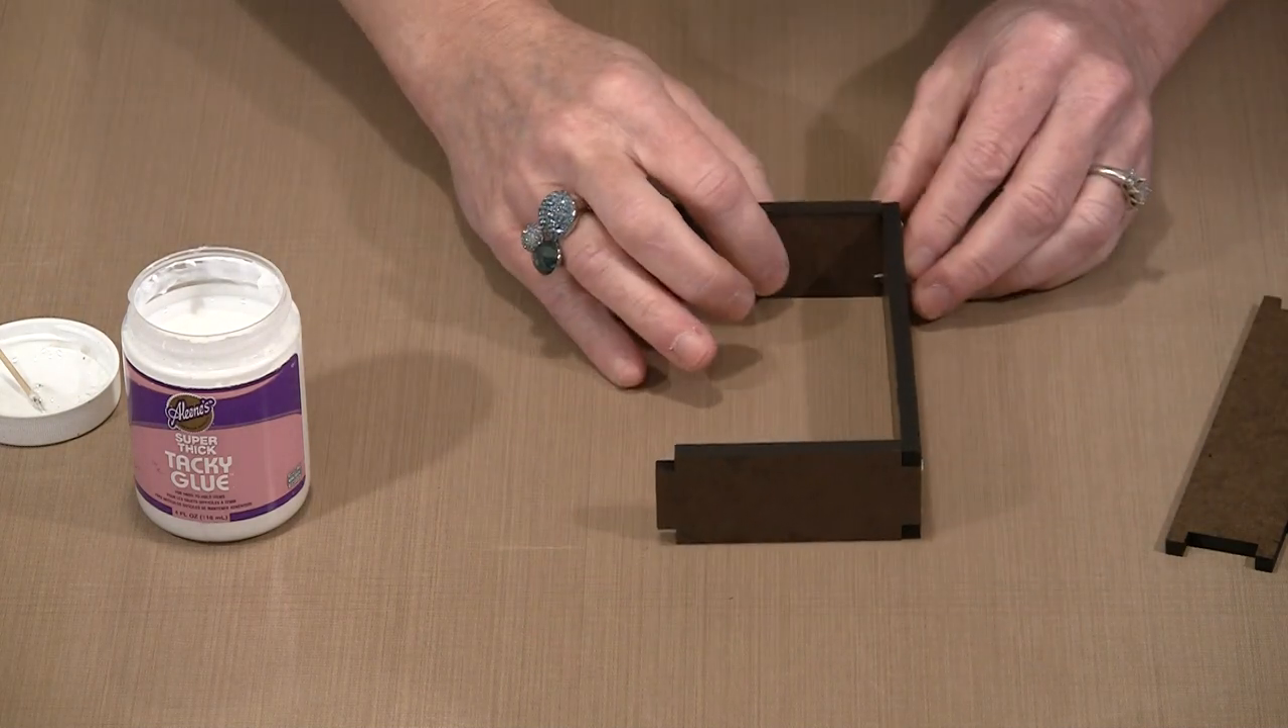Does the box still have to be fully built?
Yes.